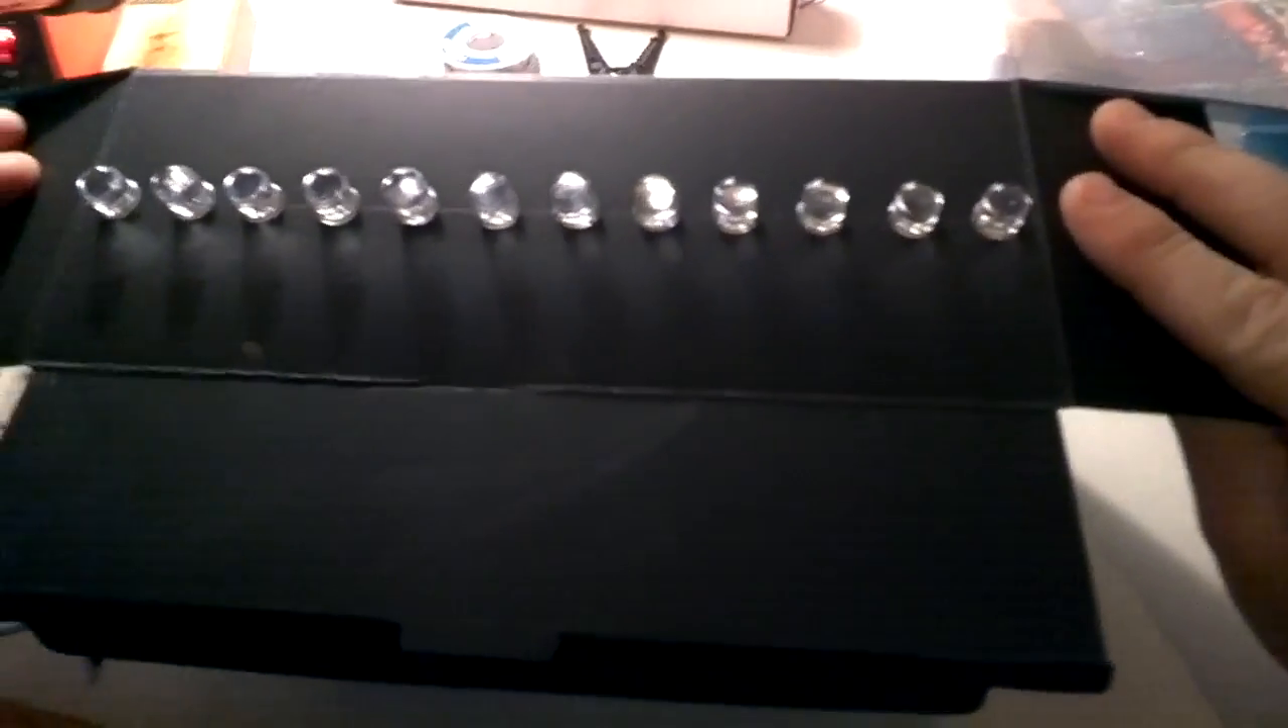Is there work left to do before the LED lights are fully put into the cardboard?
No.